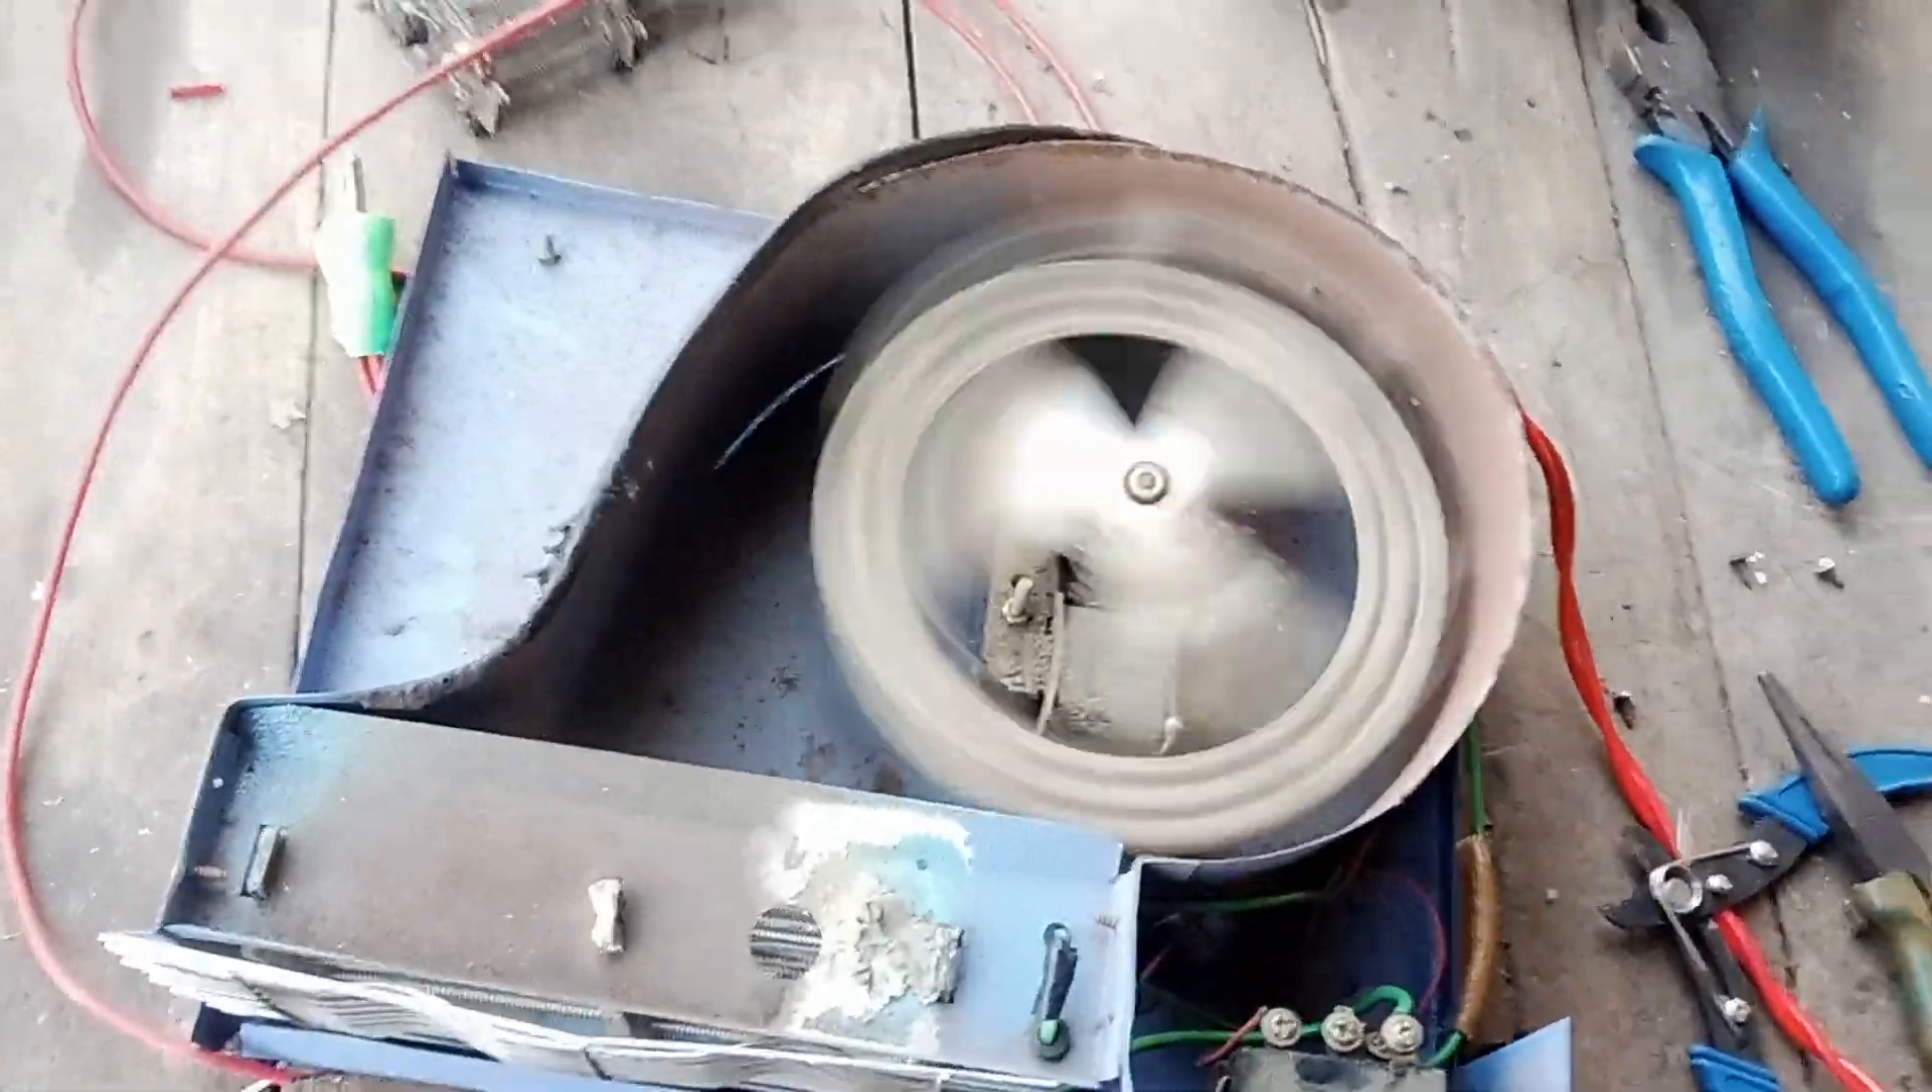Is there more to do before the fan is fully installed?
No.